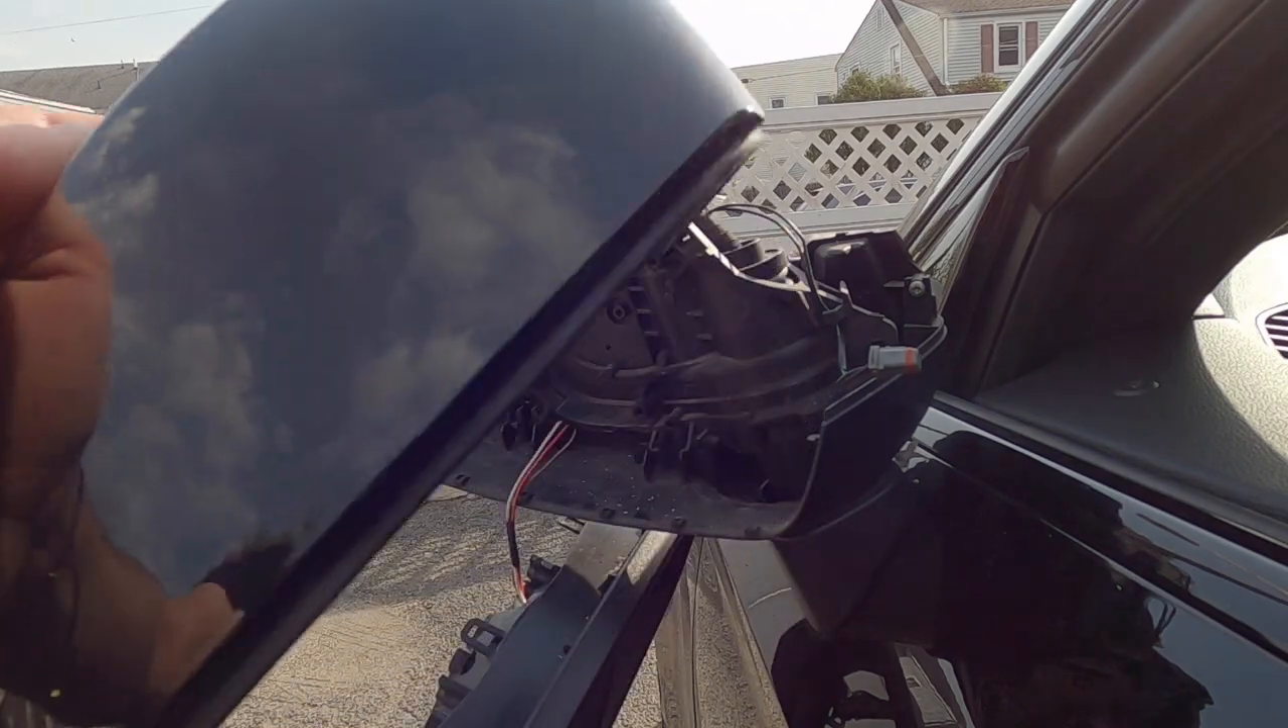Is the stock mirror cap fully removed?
Yes.